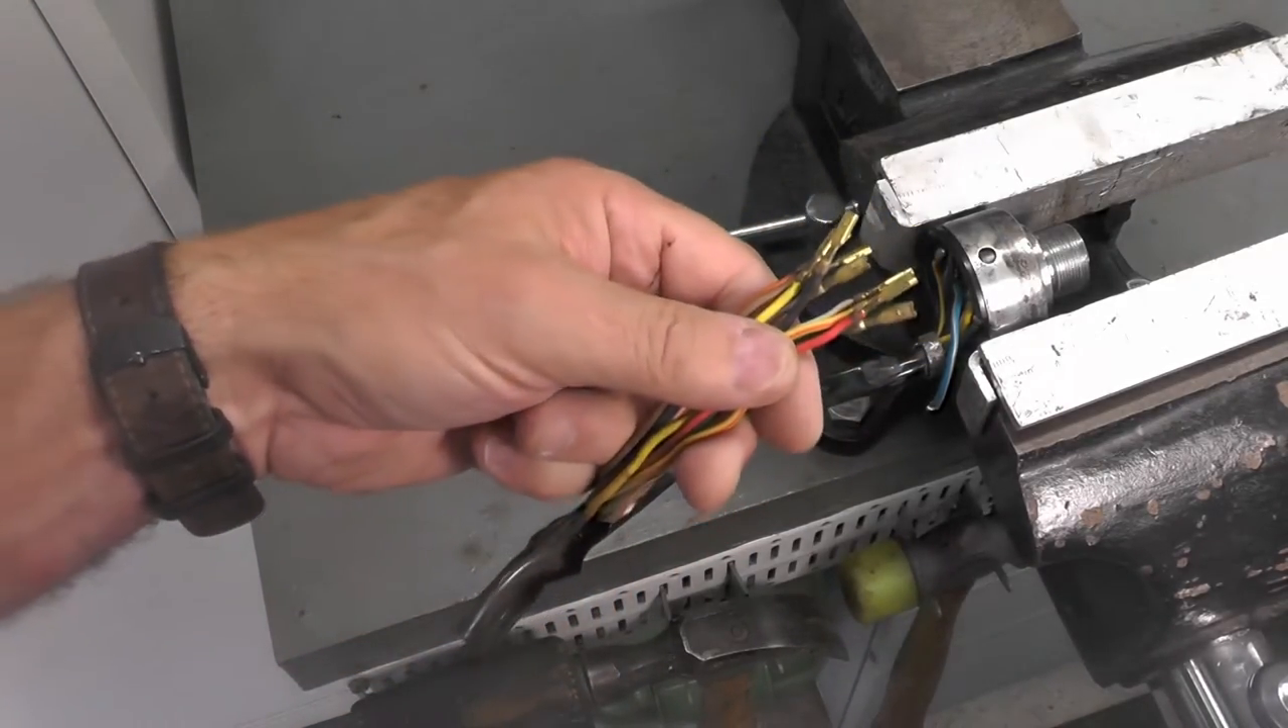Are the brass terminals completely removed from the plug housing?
Yes.